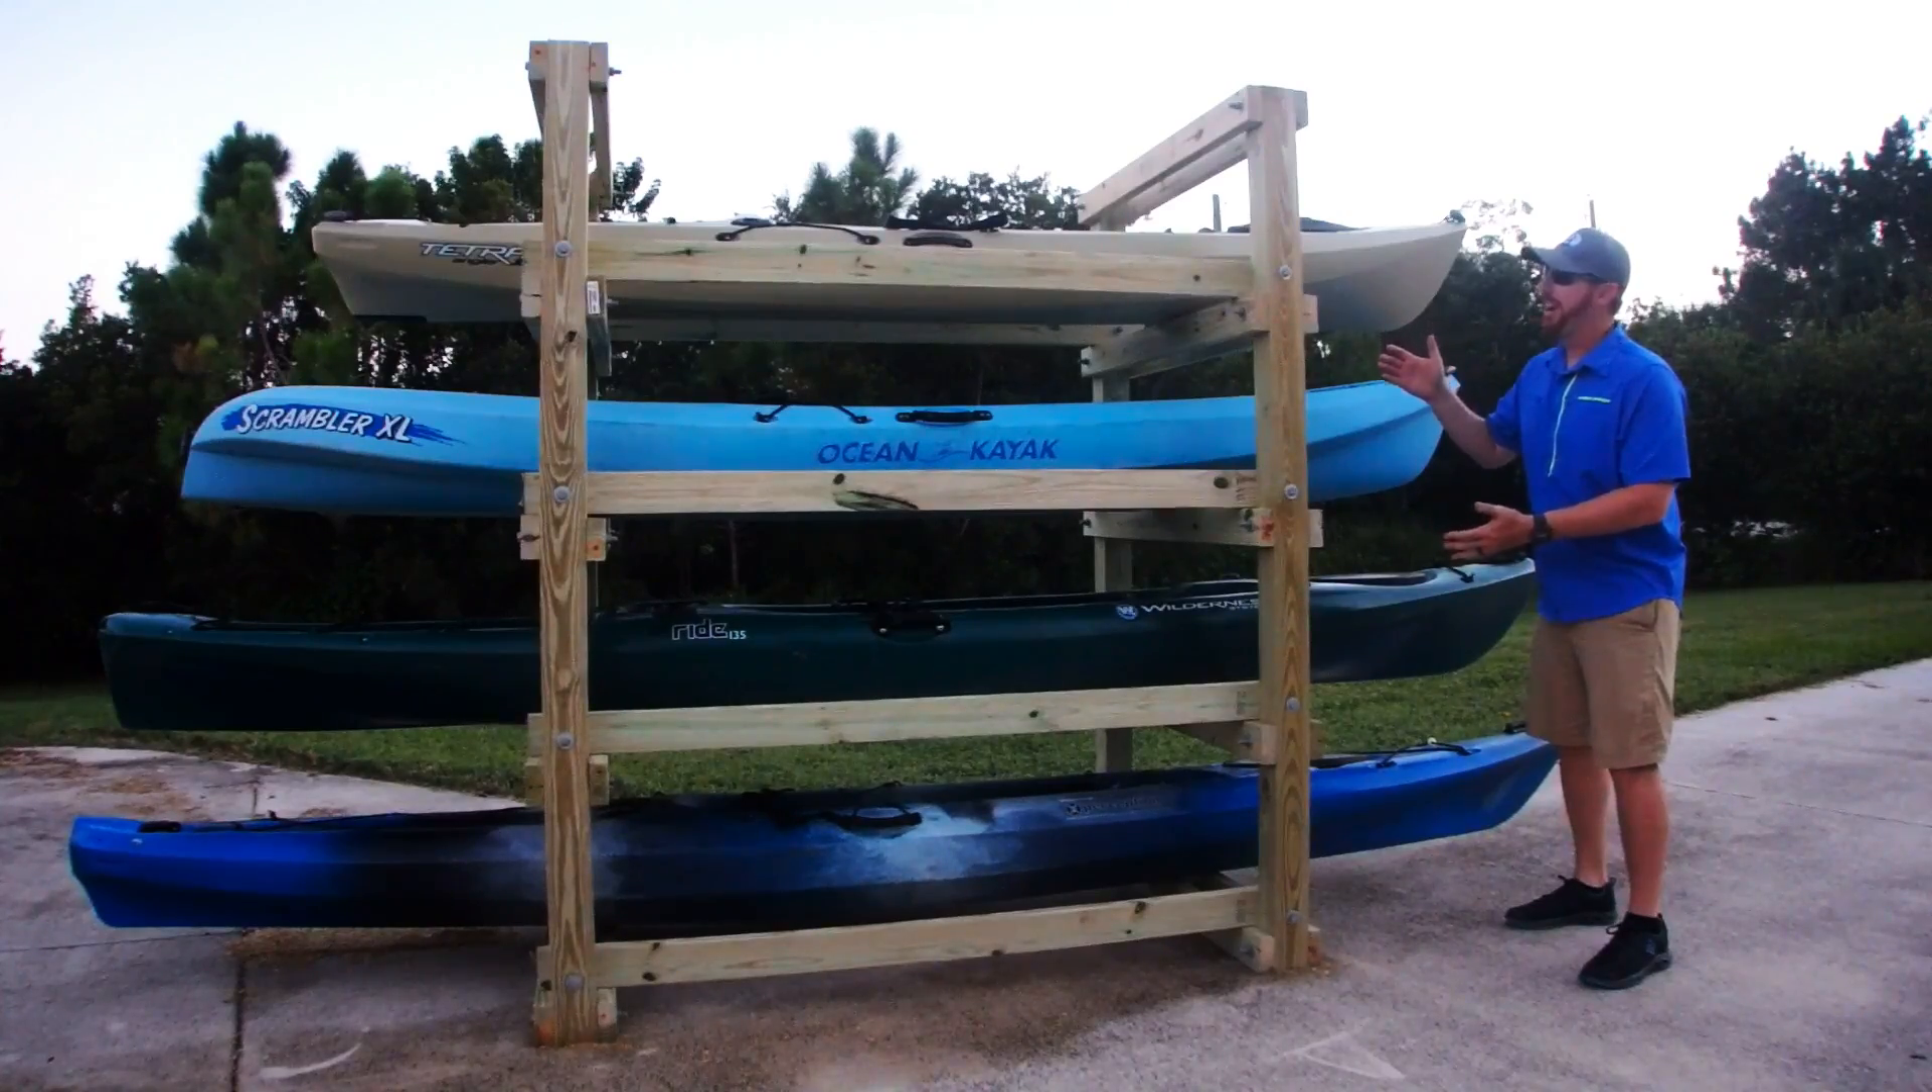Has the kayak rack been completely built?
Yes.